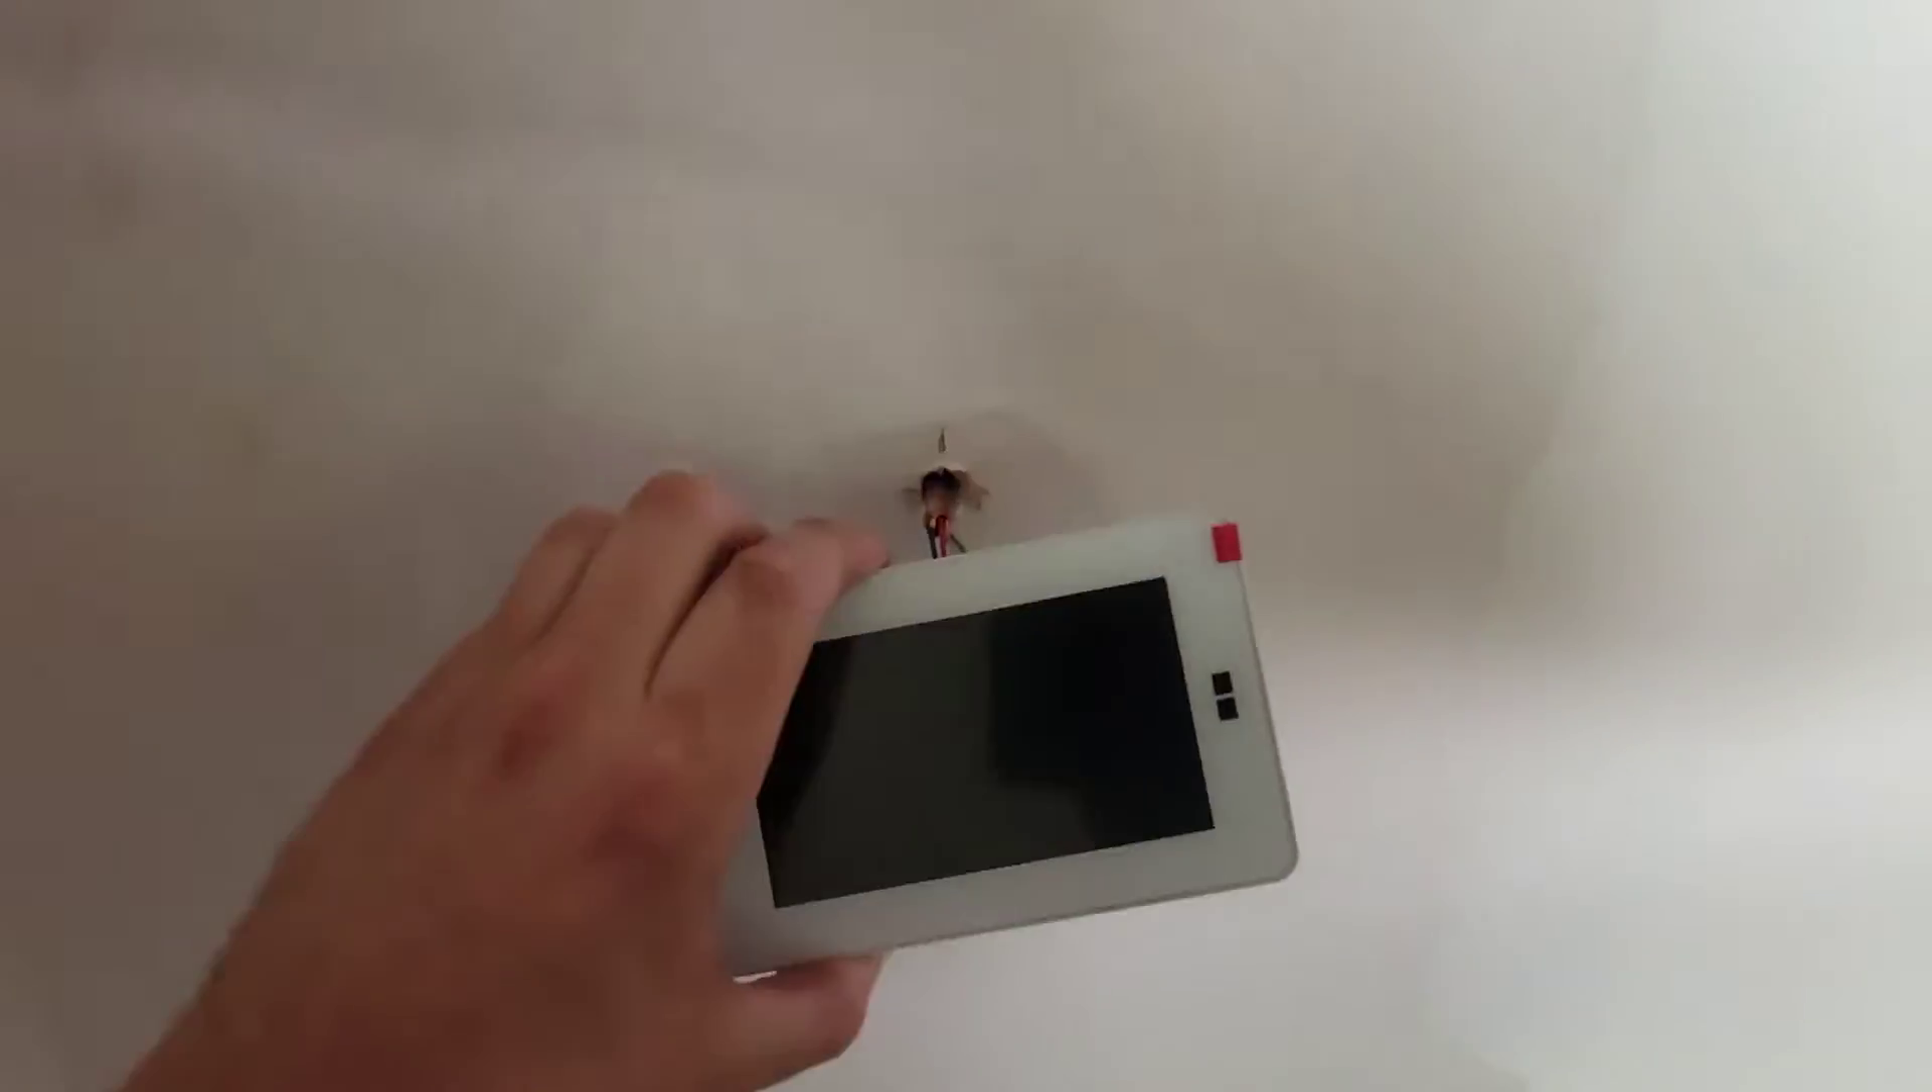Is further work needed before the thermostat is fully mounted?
Yes.